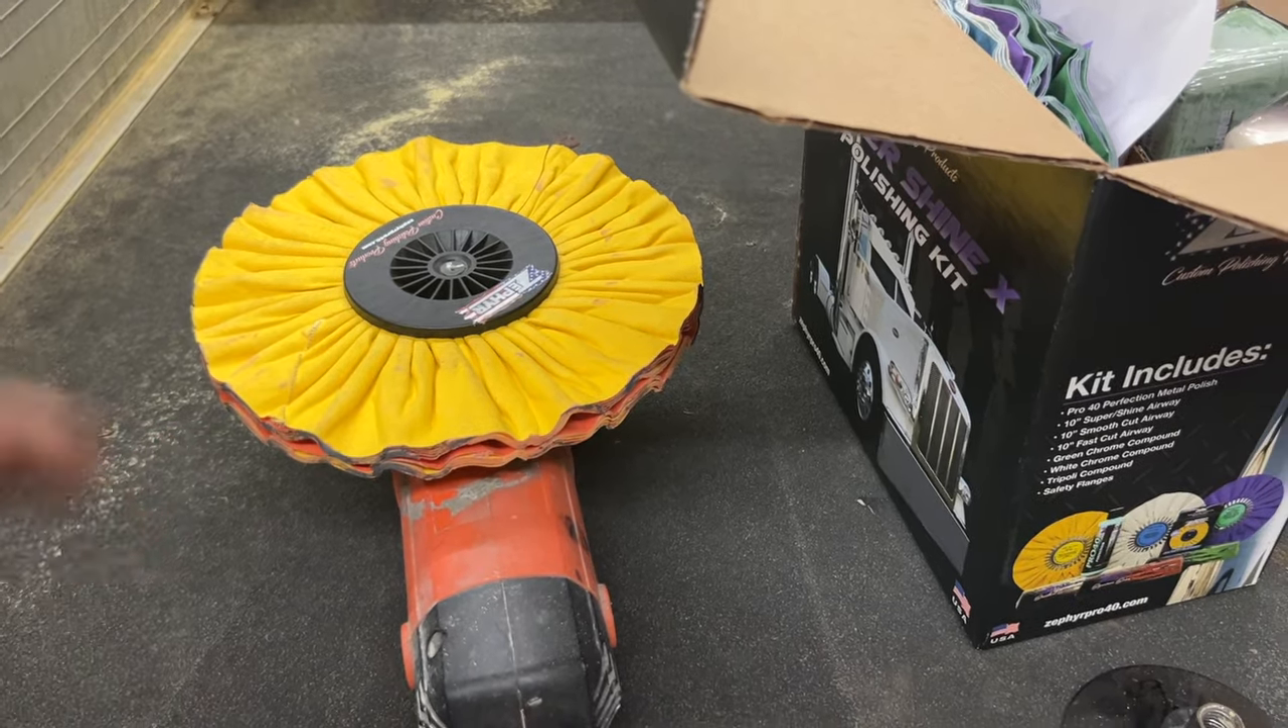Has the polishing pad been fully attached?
Yes.